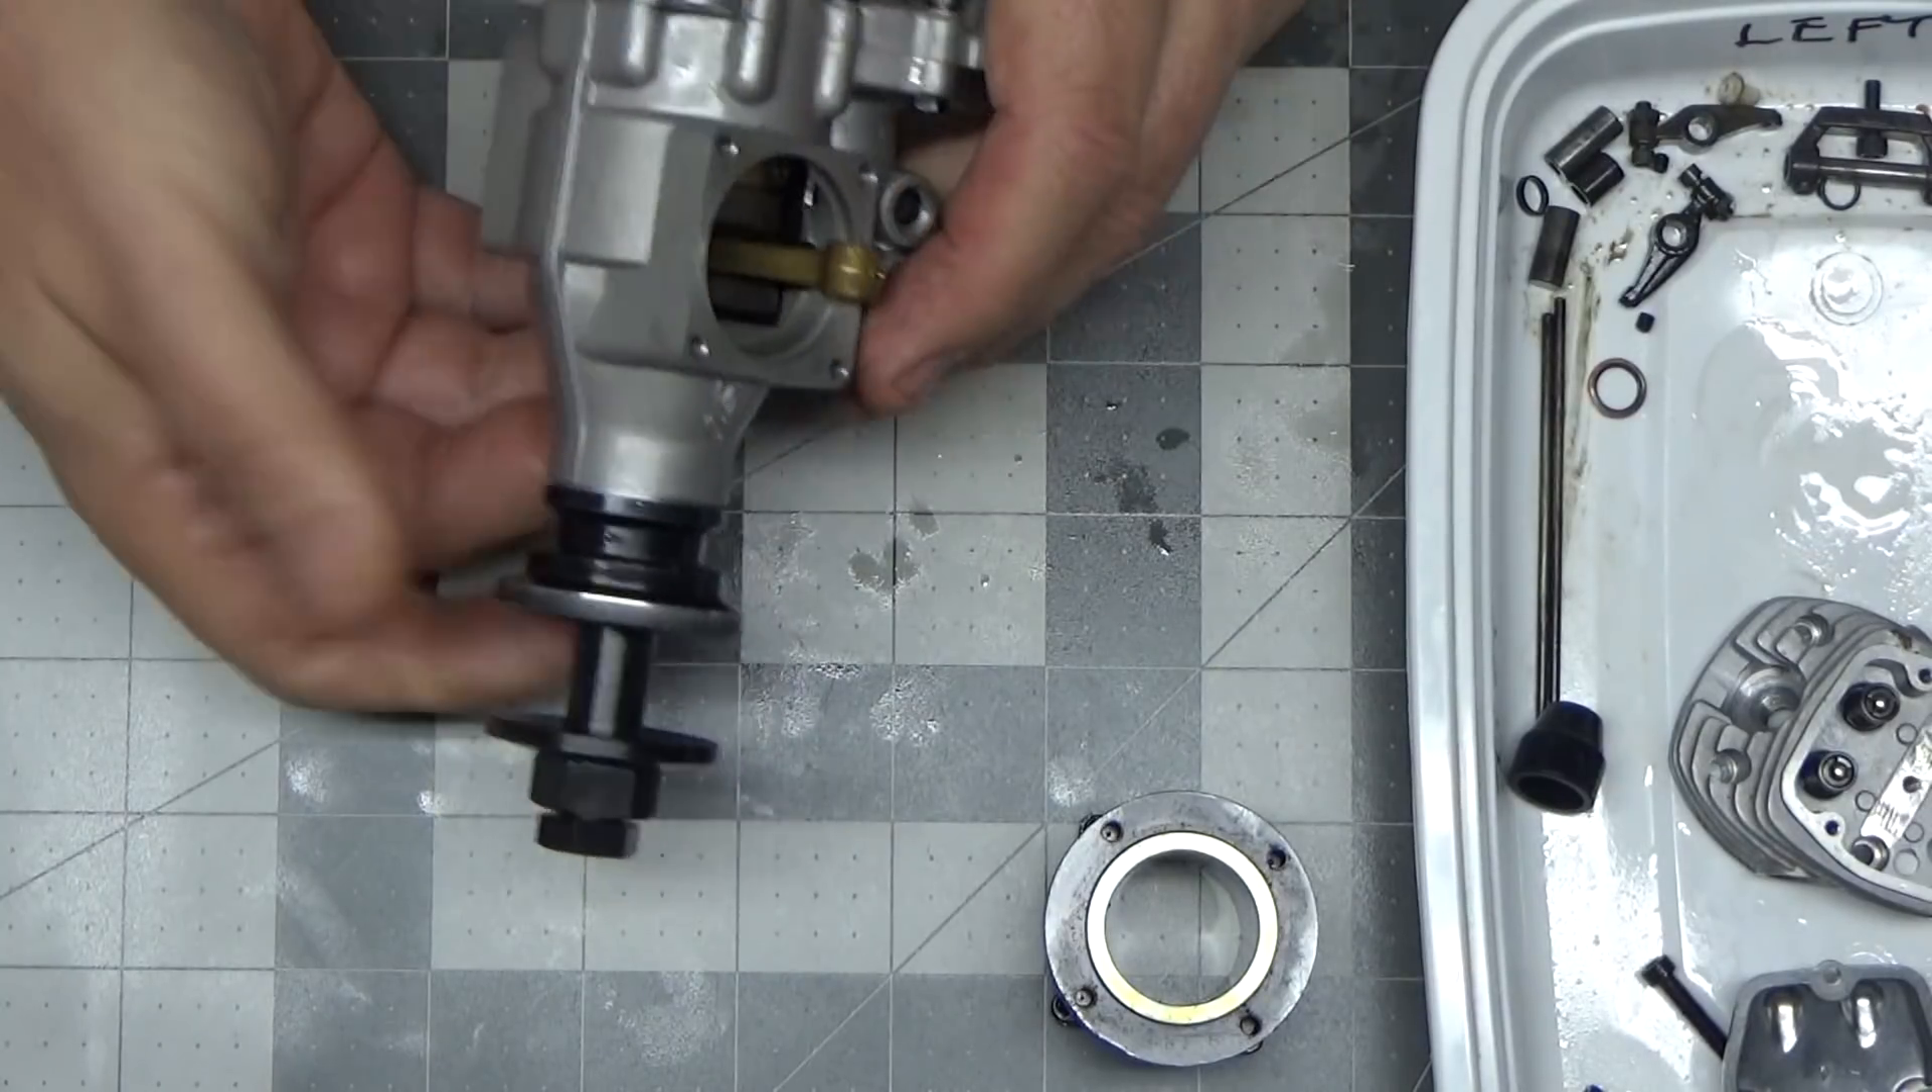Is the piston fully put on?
No.